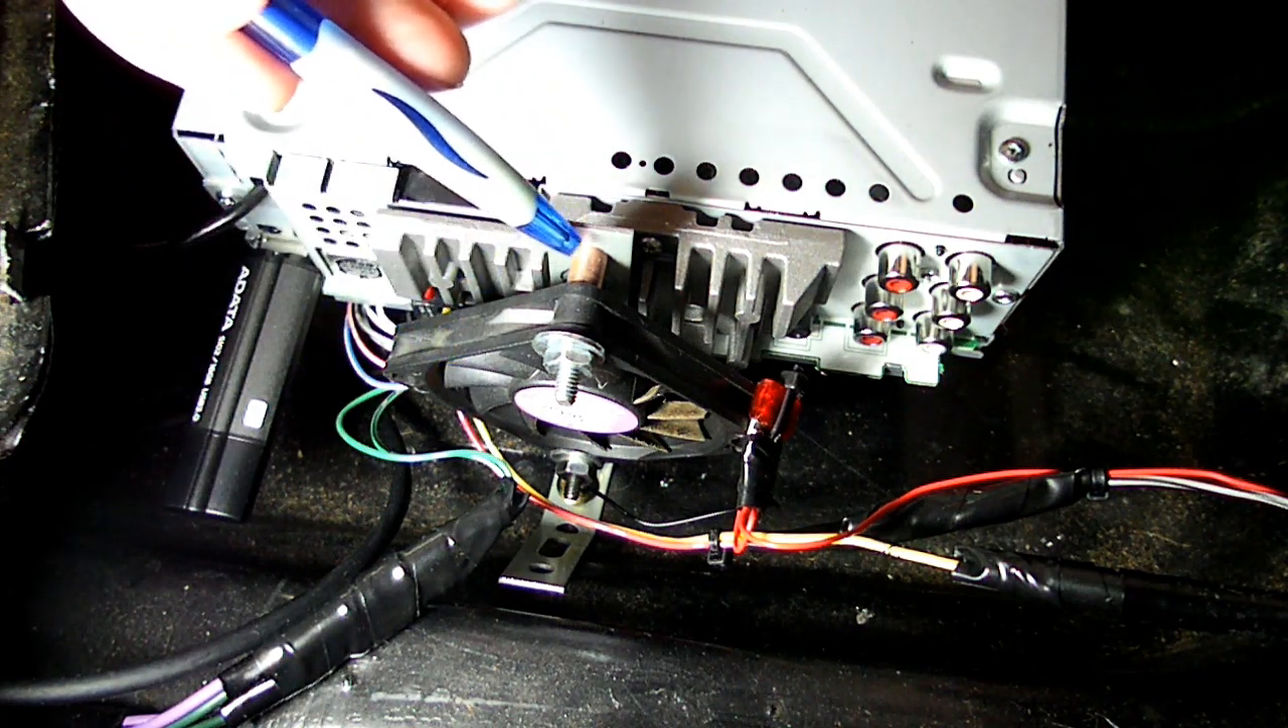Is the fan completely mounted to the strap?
Yes.